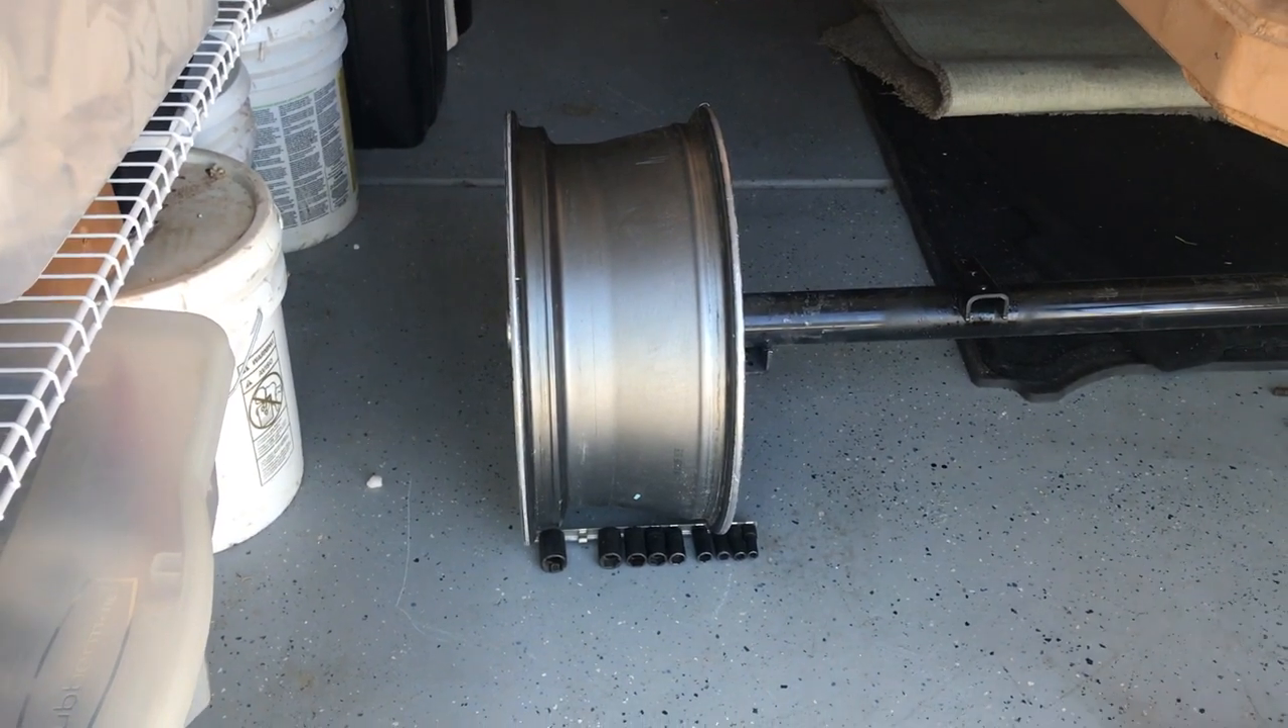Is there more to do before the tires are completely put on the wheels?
Yes.